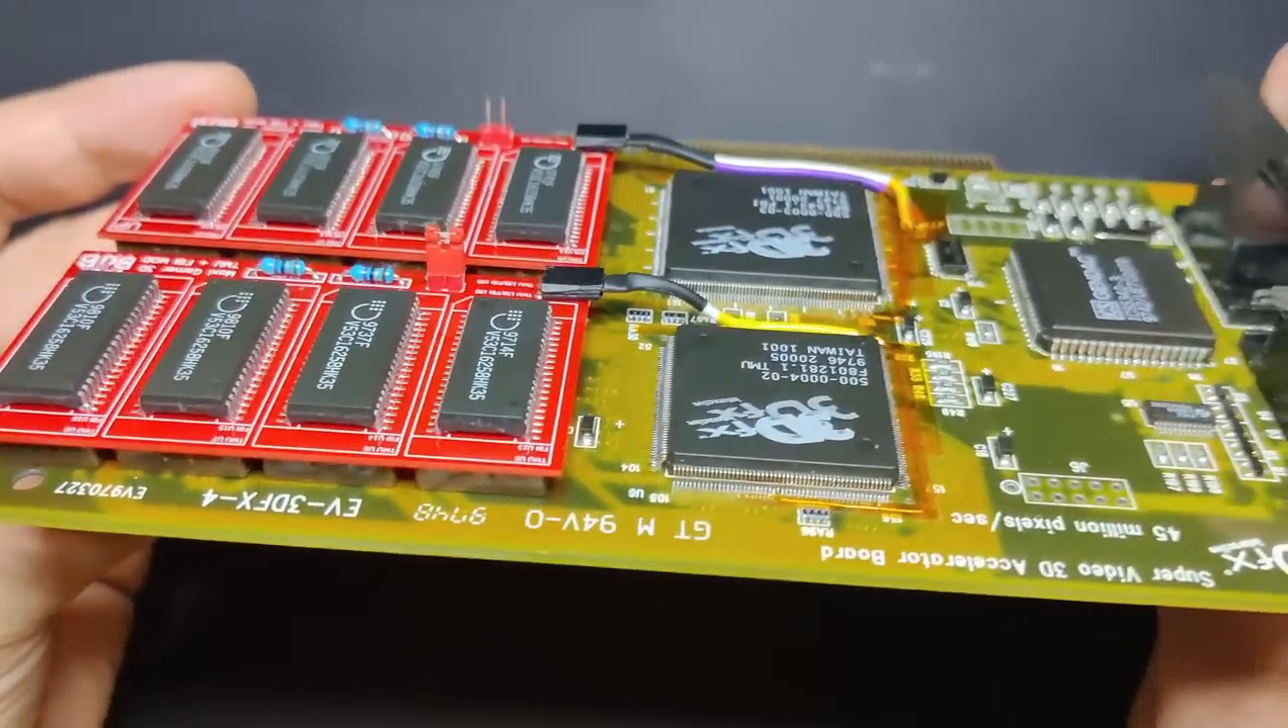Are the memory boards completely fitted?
Yes.